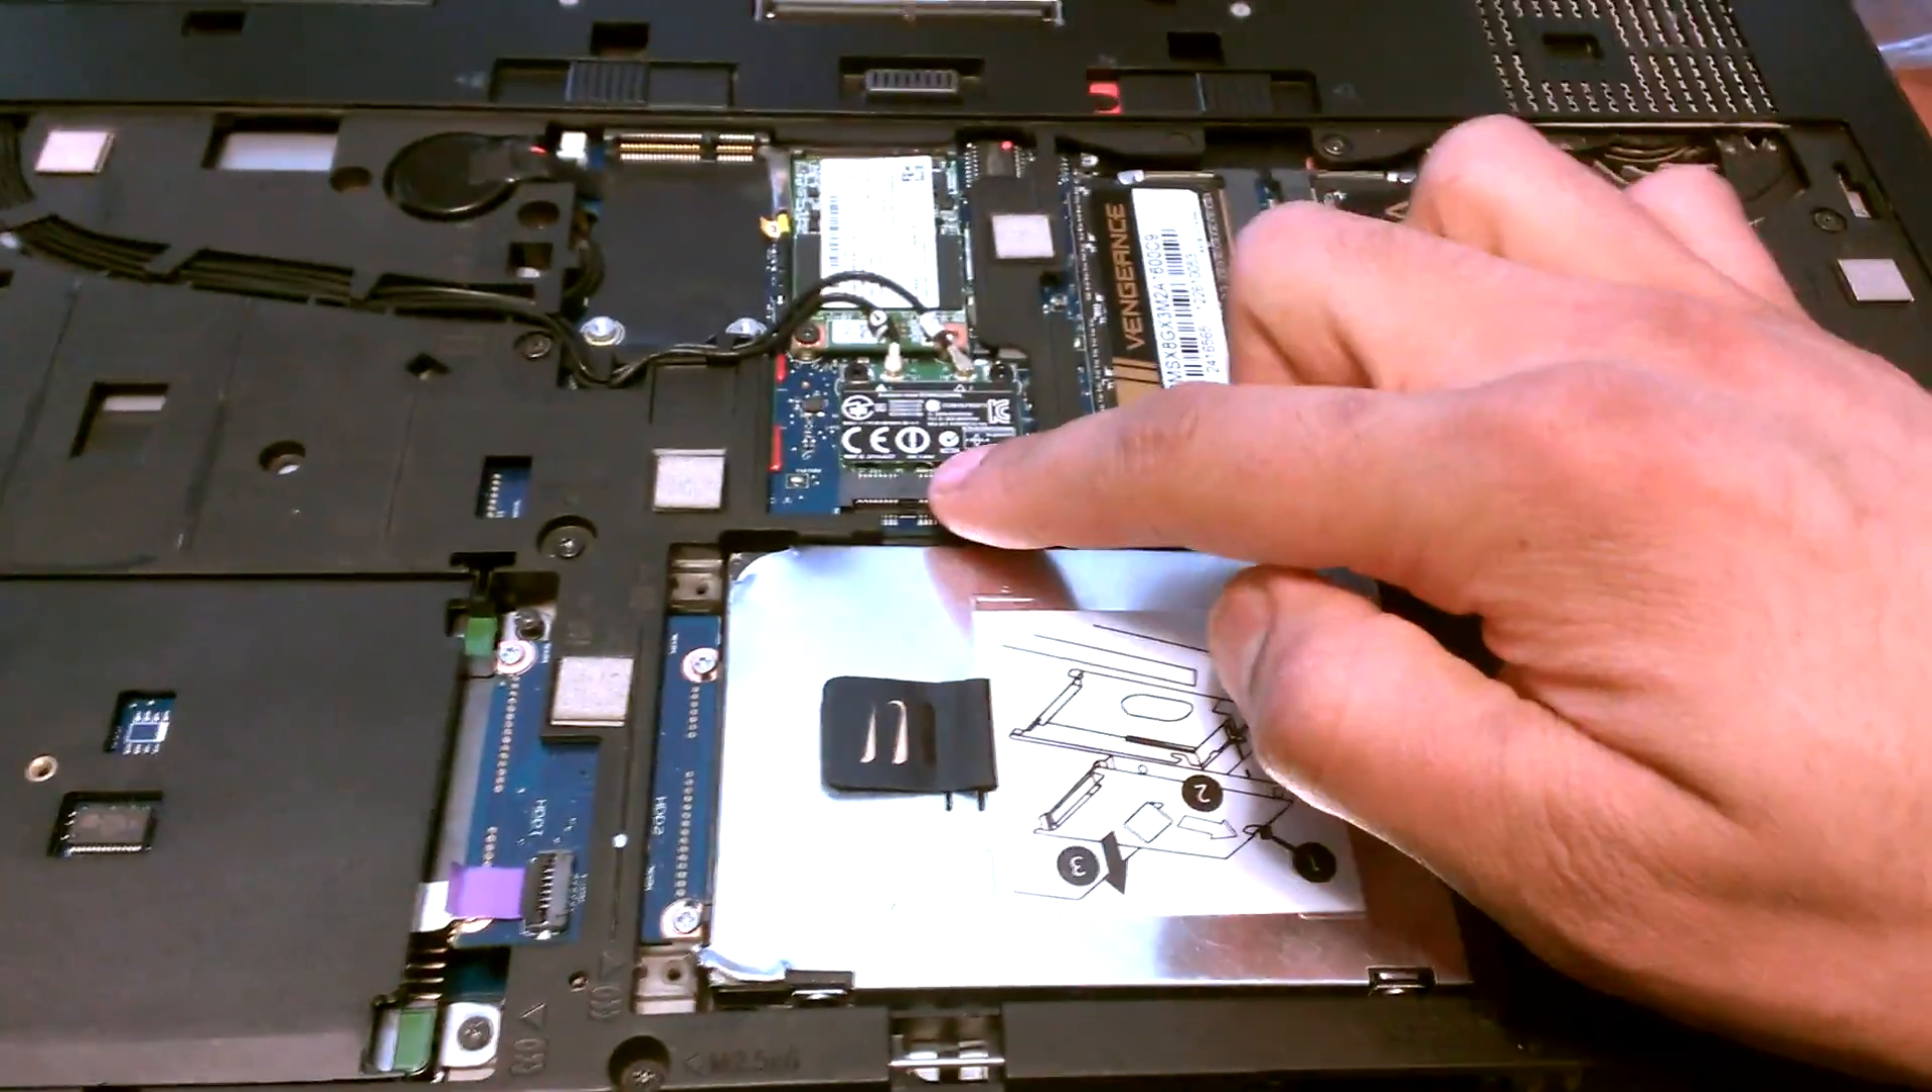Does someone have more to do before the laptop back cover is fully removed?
No.